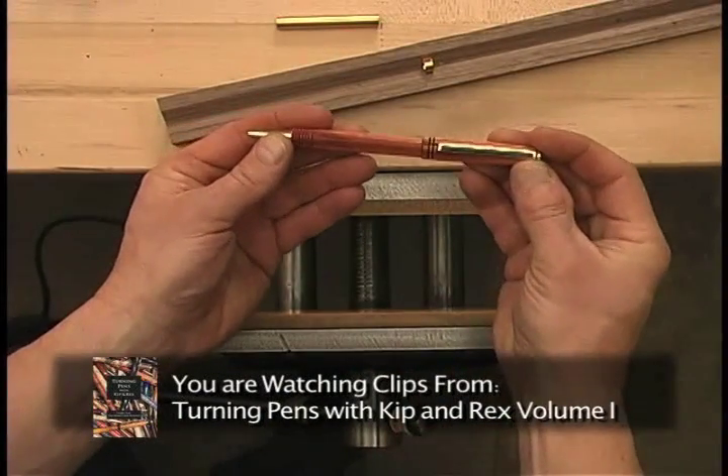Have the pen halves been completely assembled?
Yes.